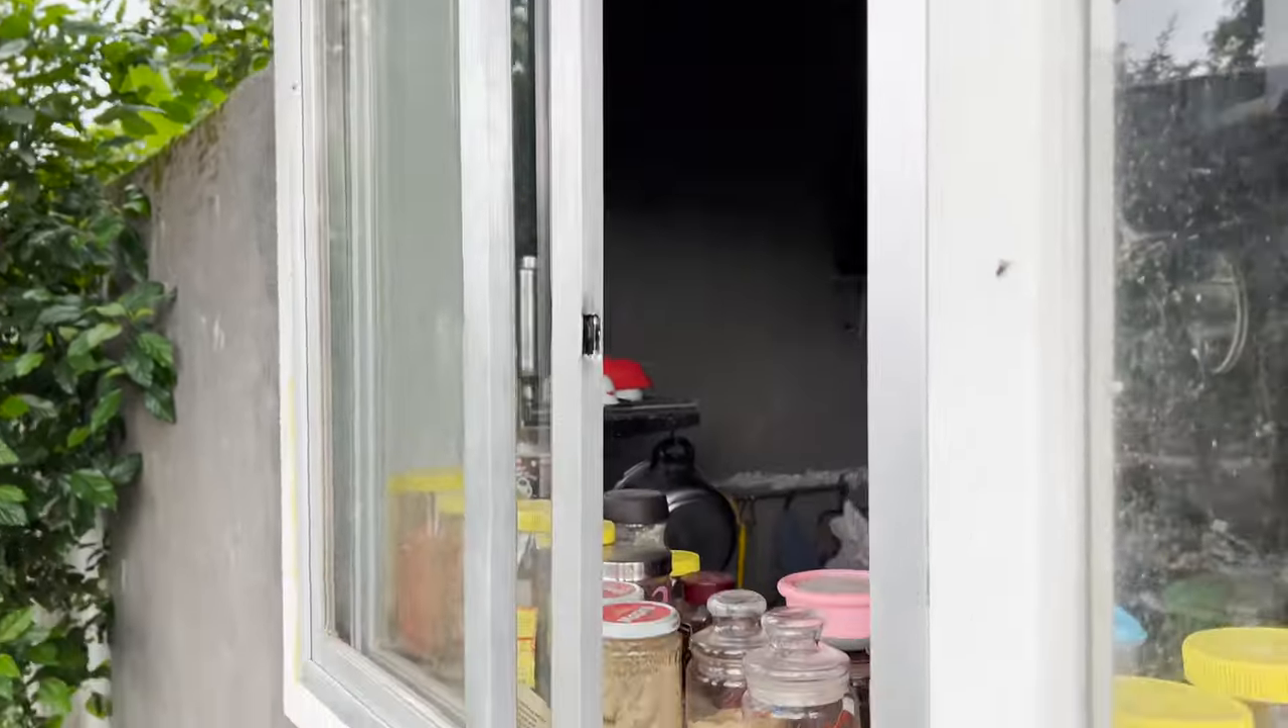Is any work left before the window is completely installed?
No.